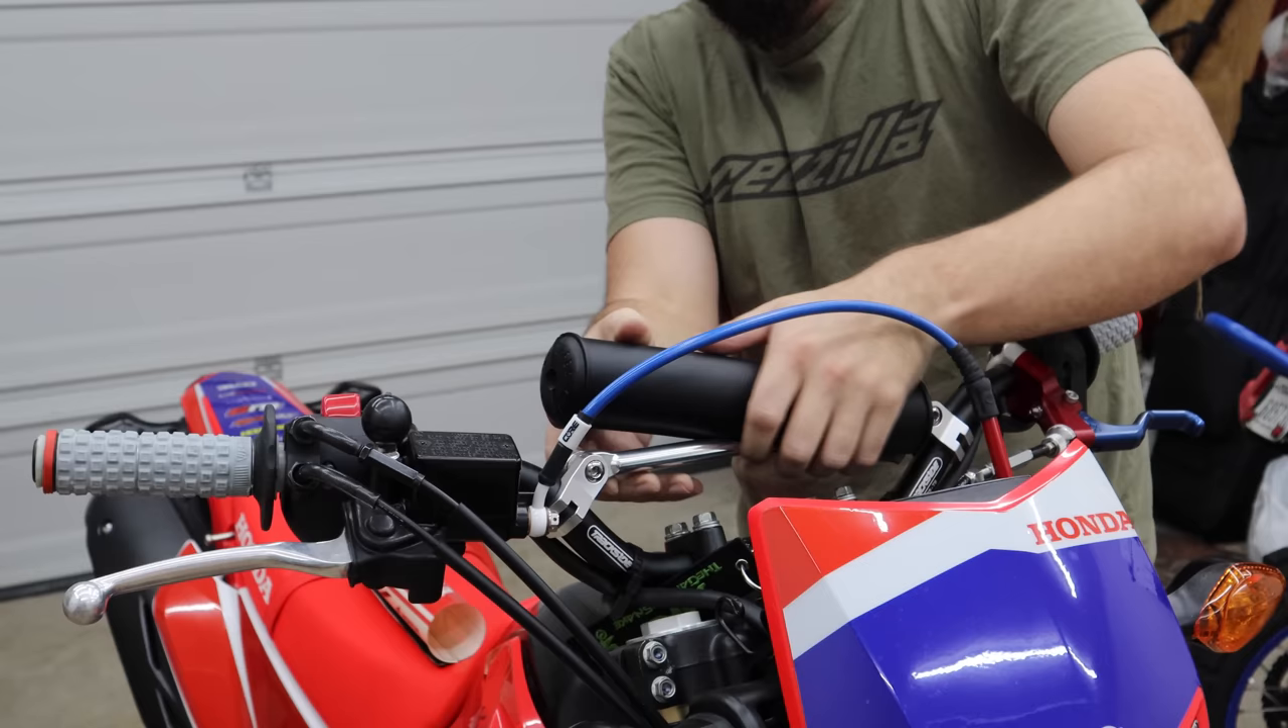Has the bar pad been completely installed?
No.